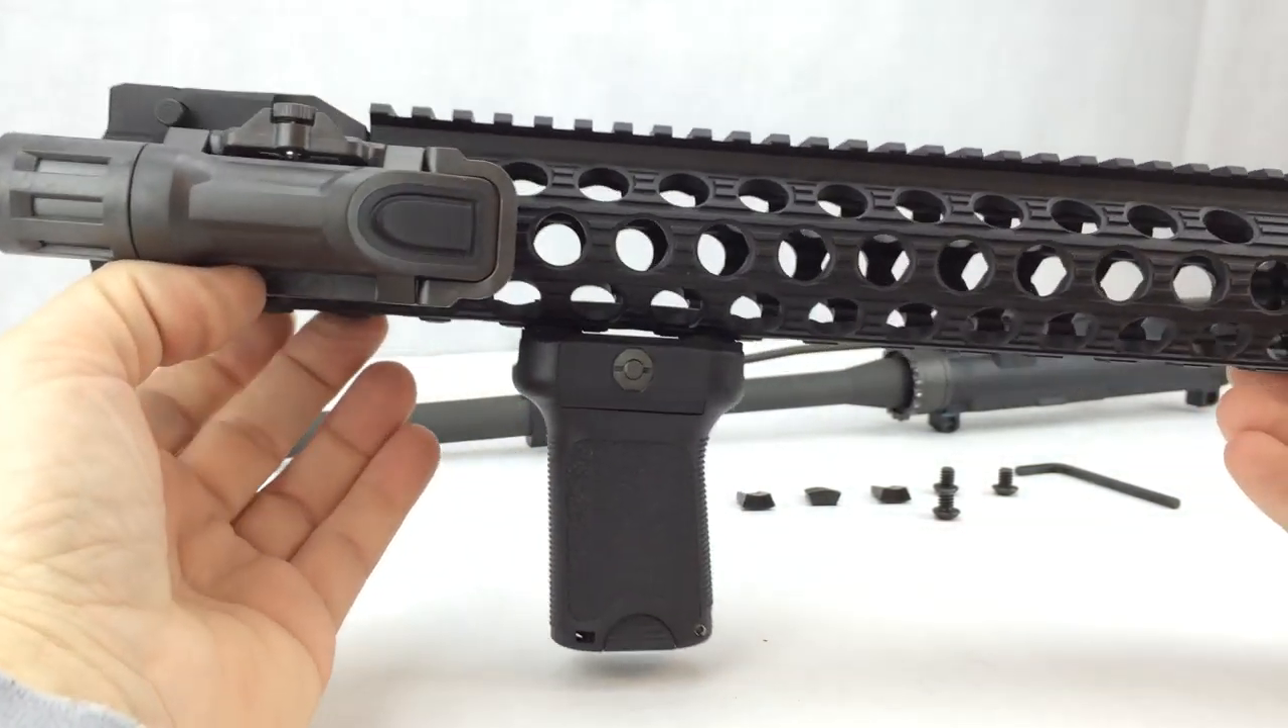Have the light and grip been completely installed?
Yes.